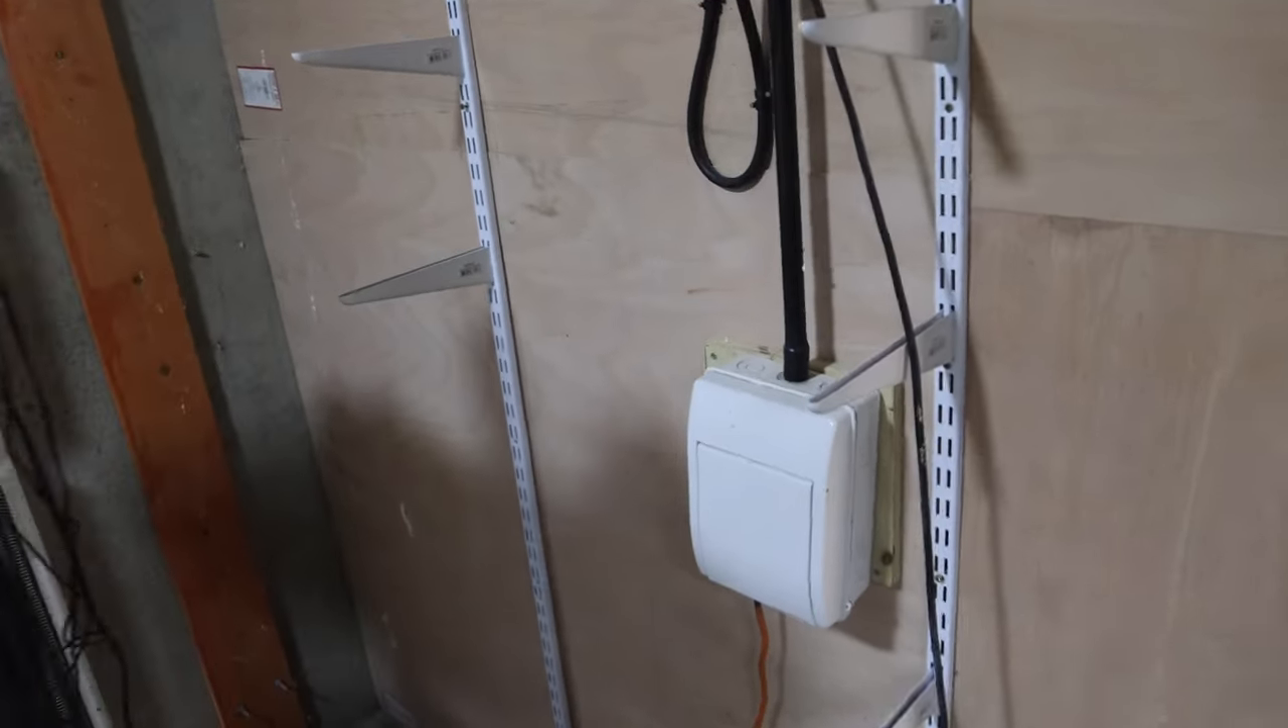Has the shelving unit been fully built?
No.